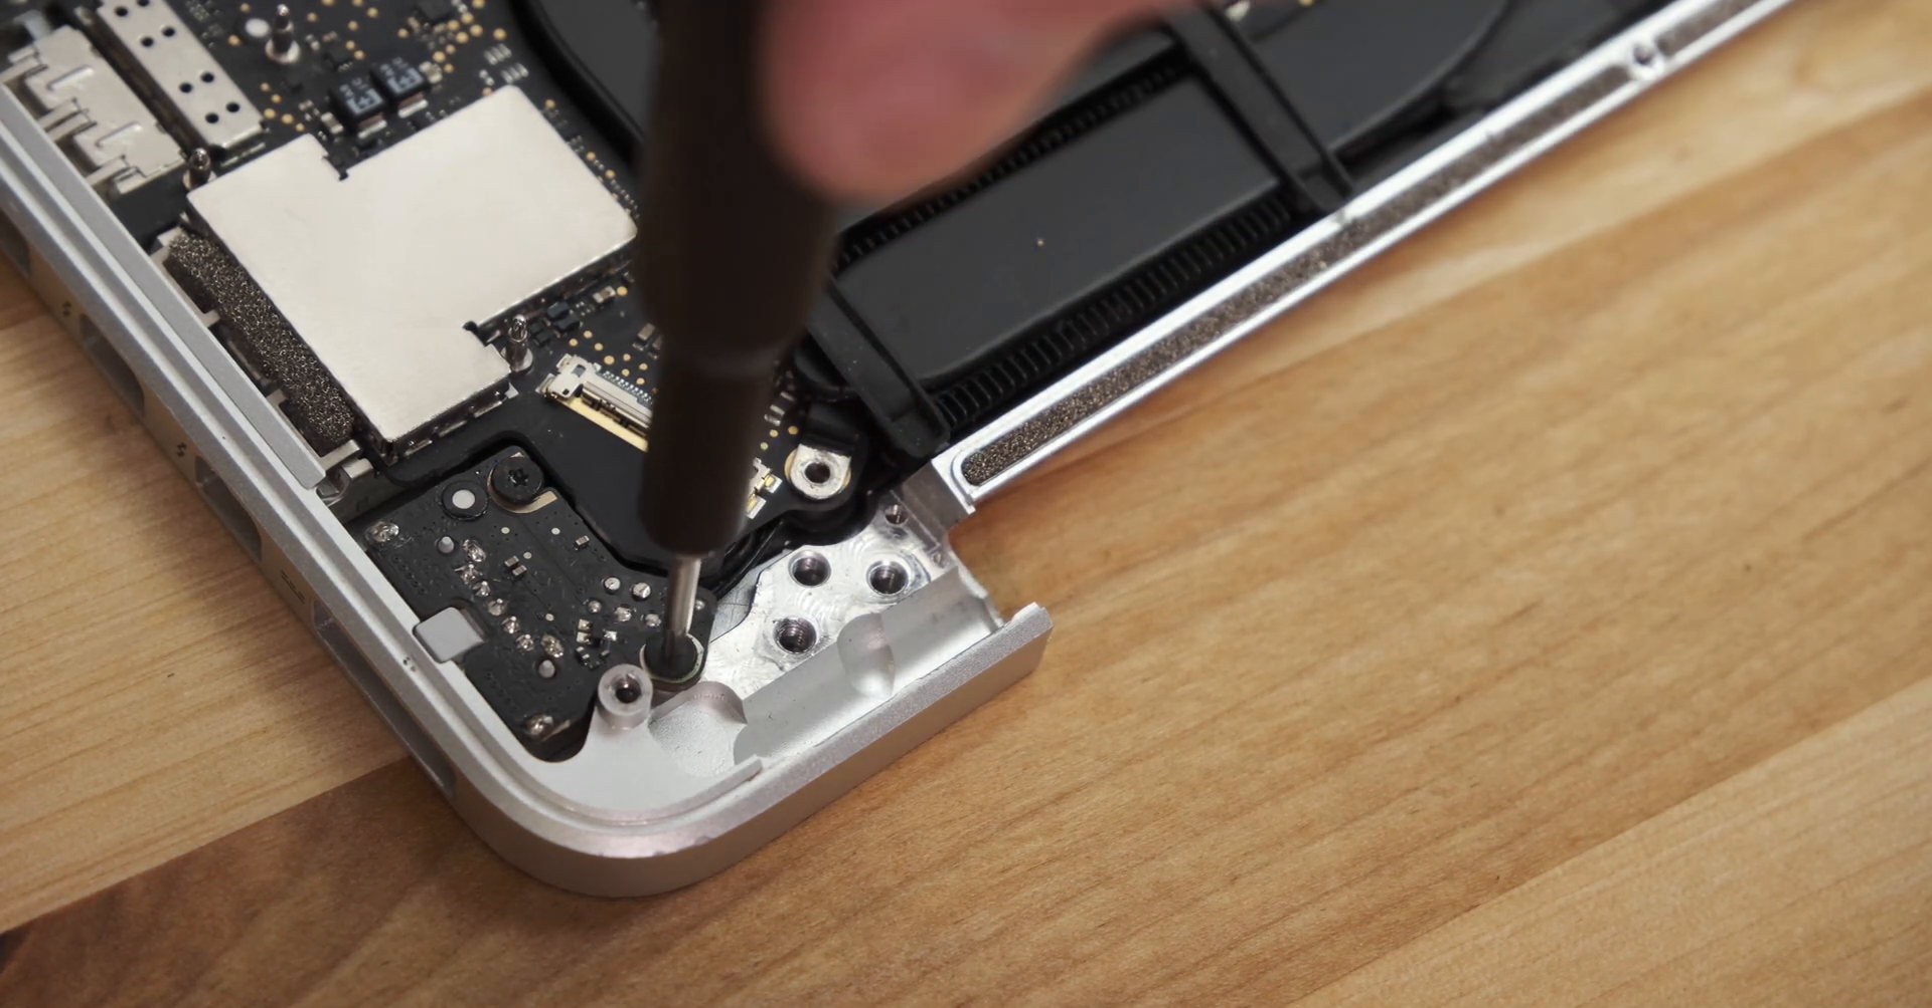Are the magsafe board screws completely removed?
No.